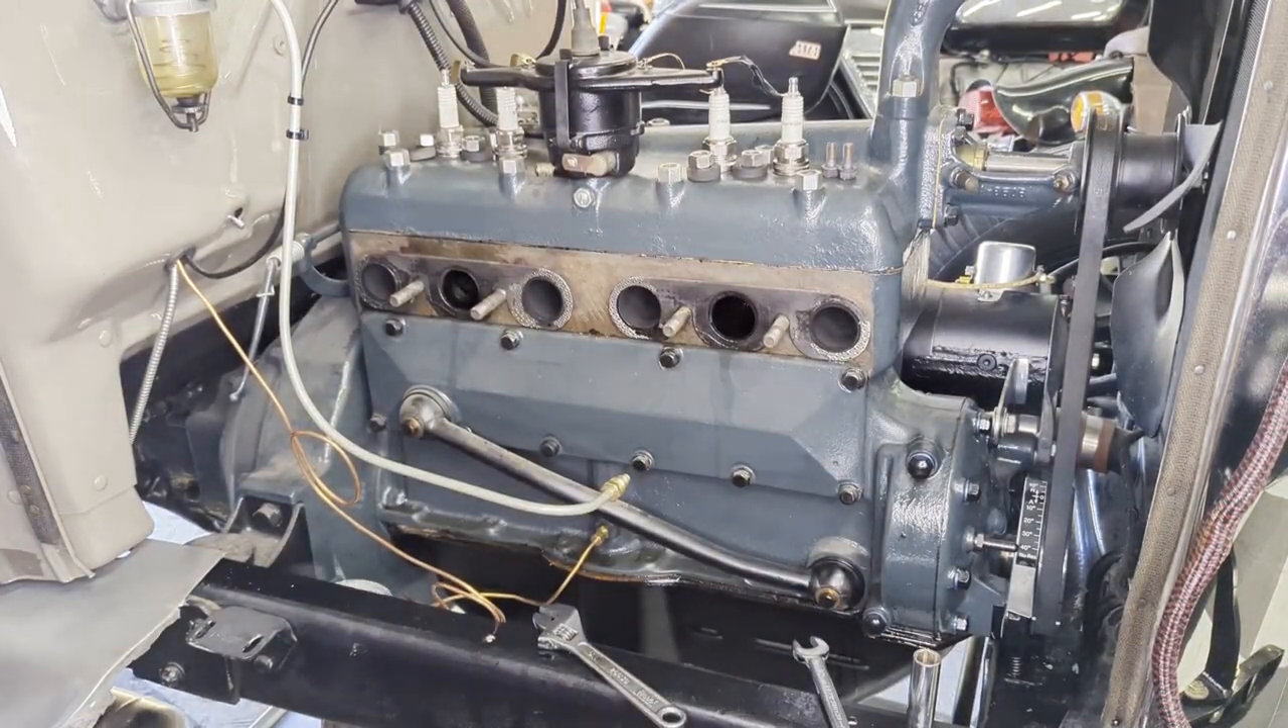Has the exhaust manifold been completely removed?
Yes.